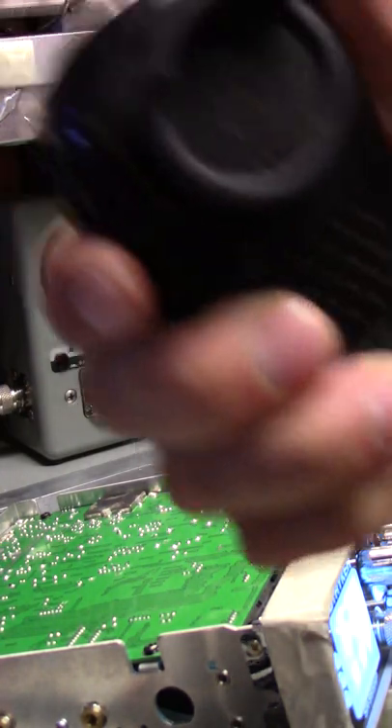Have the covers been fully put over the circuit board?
No.